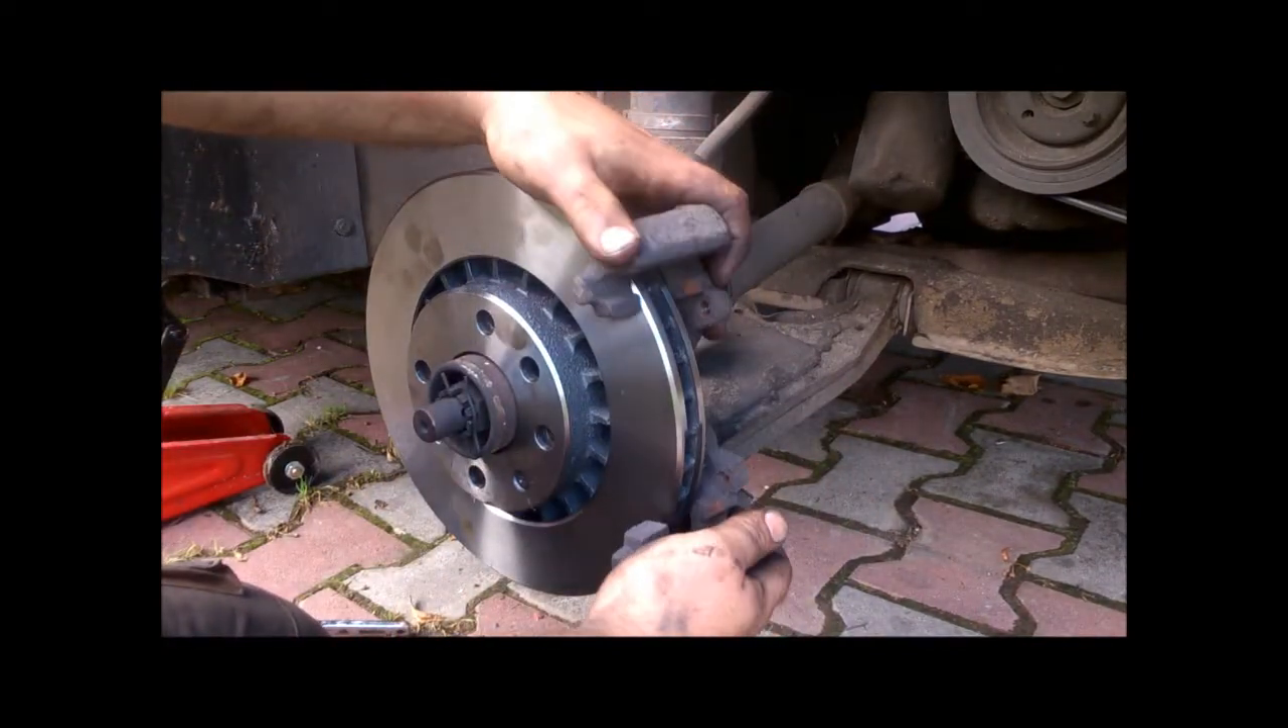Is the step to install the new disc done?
Yes.